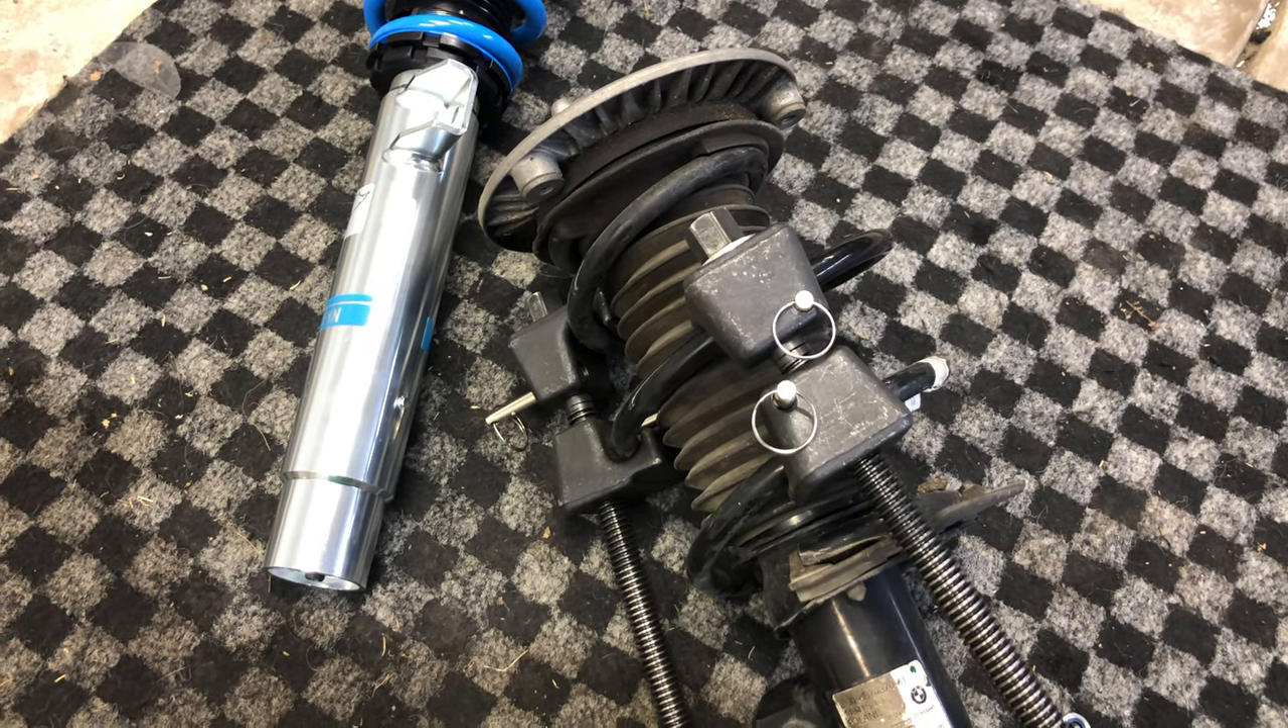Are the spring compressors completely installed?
Yes.